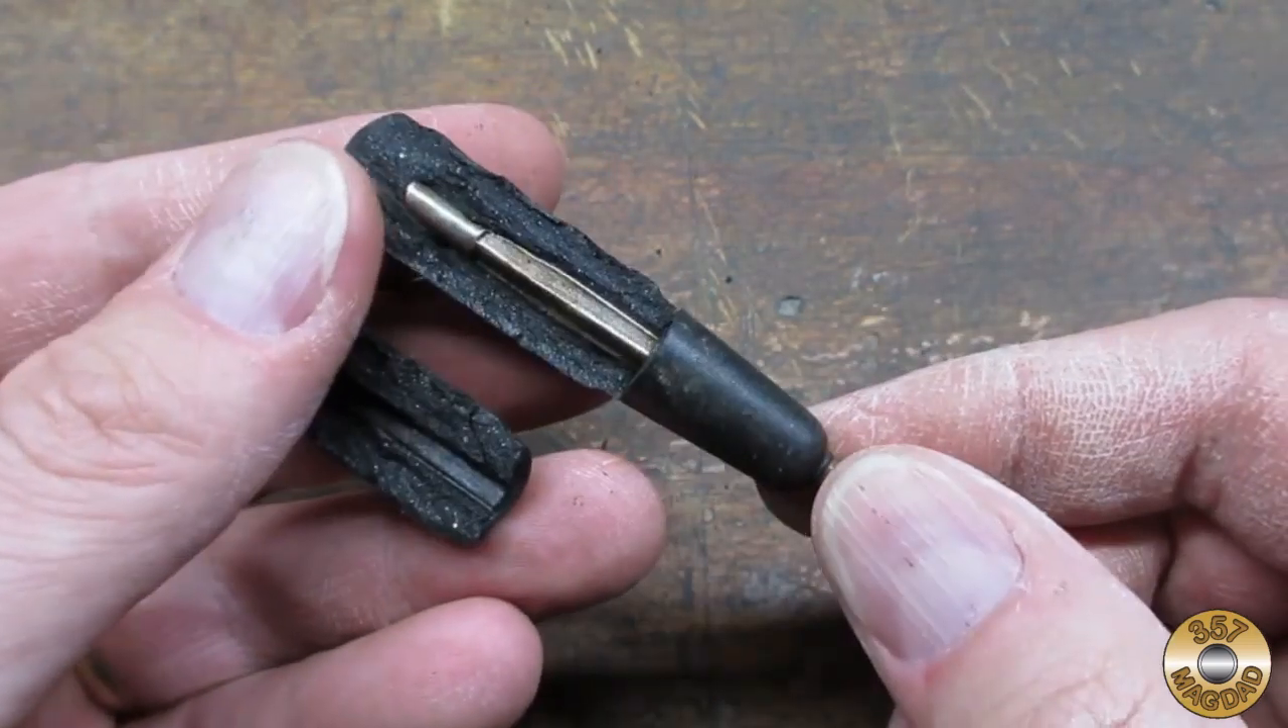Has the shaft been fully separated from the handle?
No.